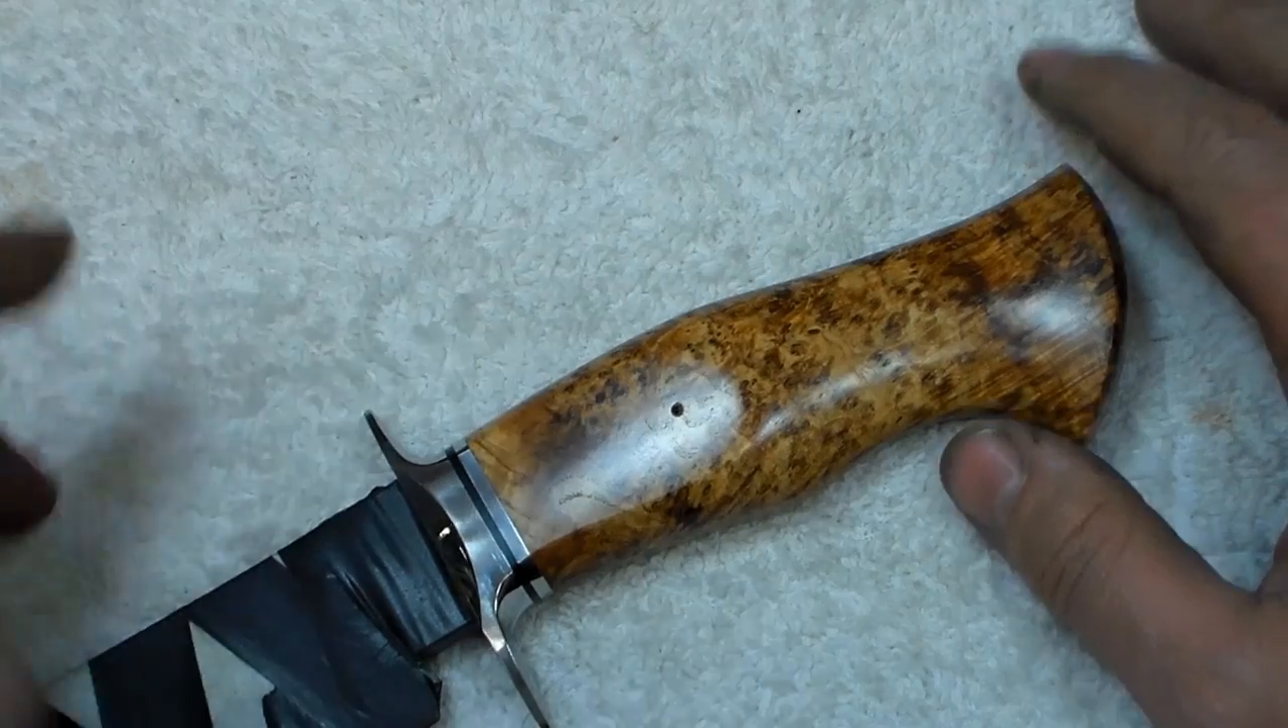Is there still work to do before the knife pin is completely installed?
Yes.